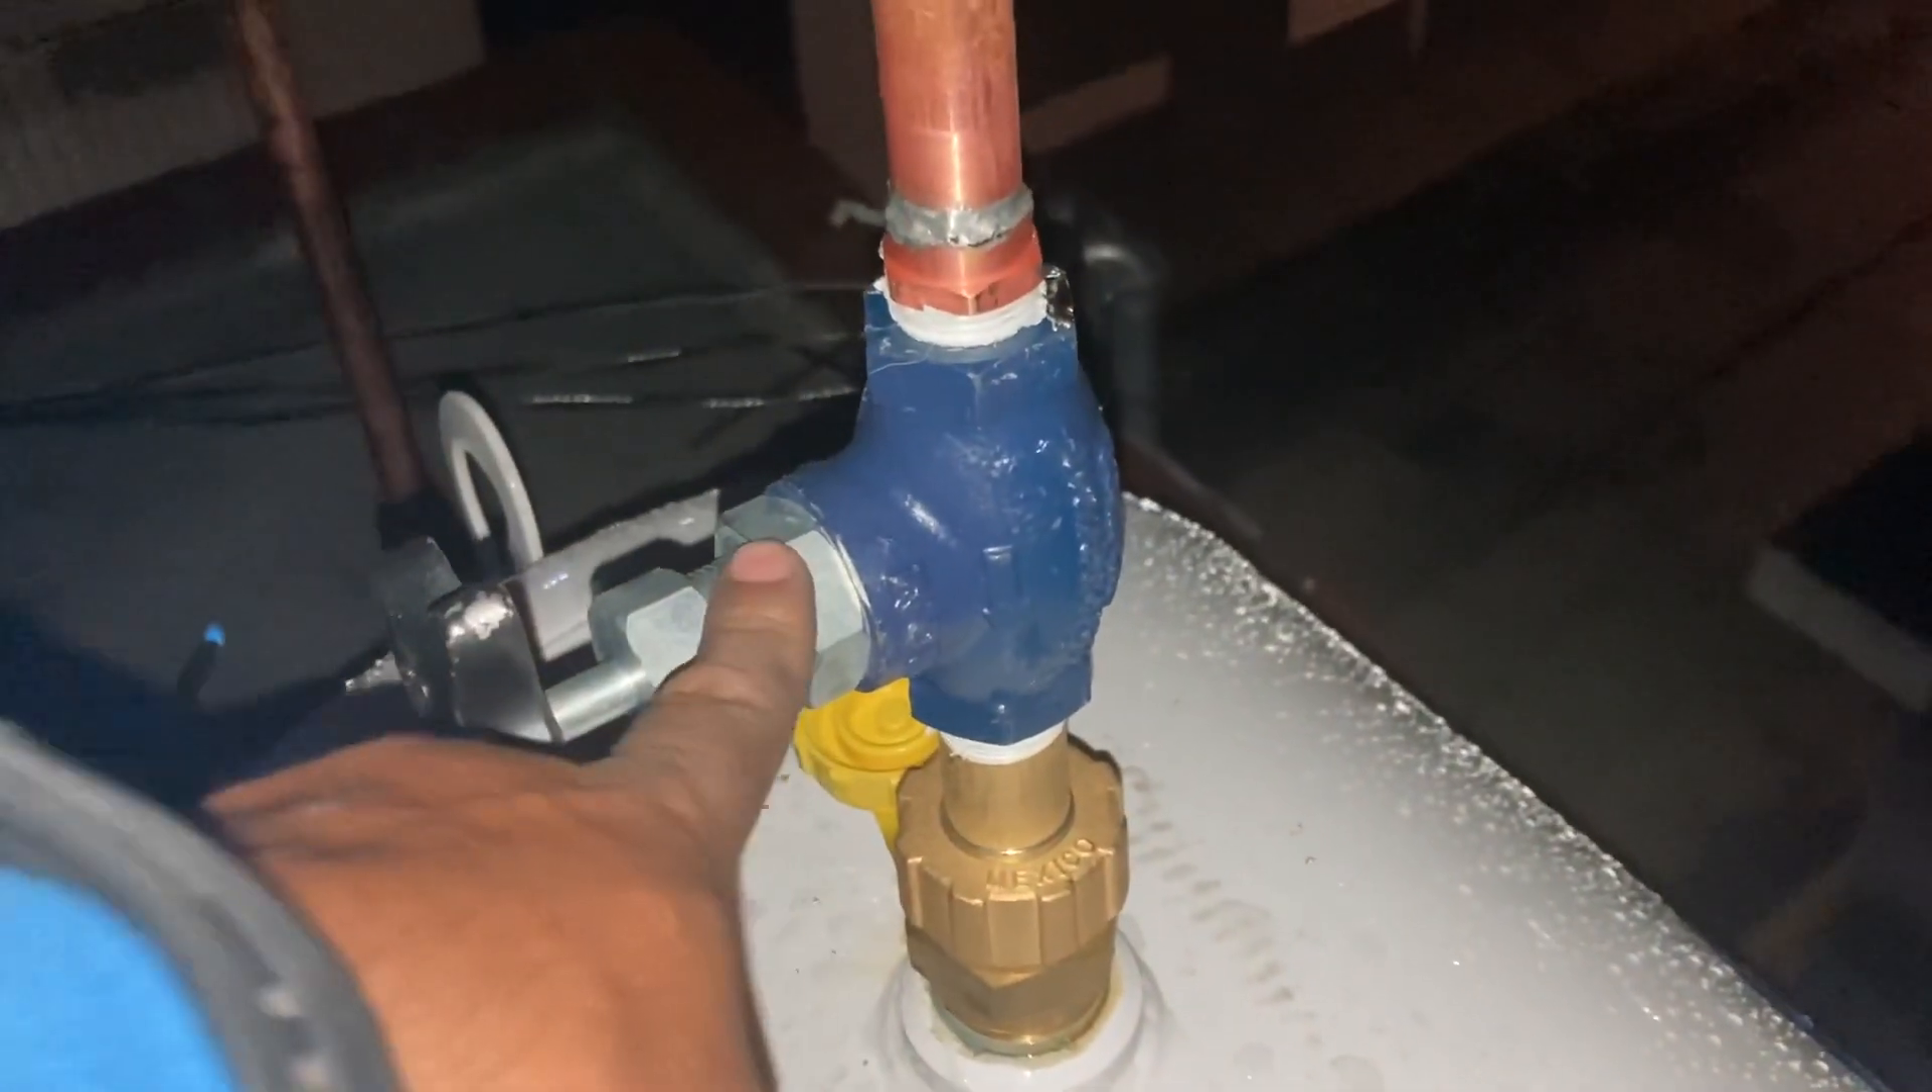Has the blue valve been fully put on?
Yes.